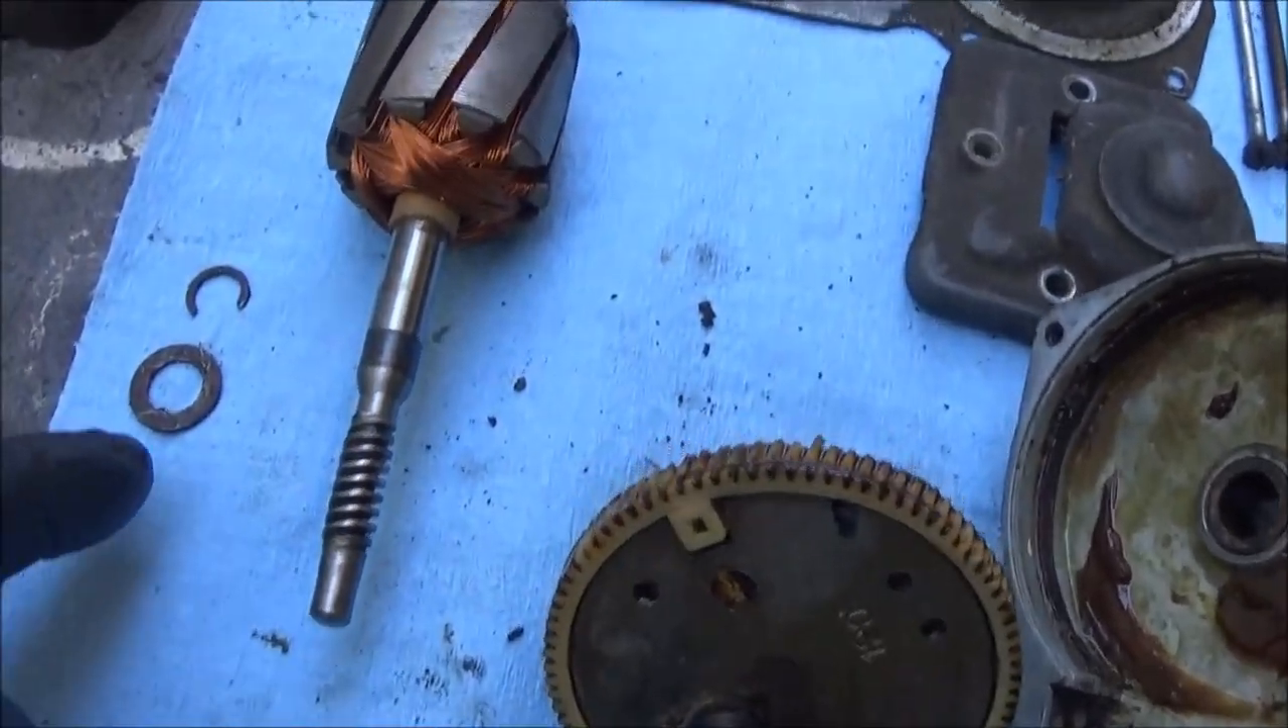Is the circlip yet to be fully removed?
No.